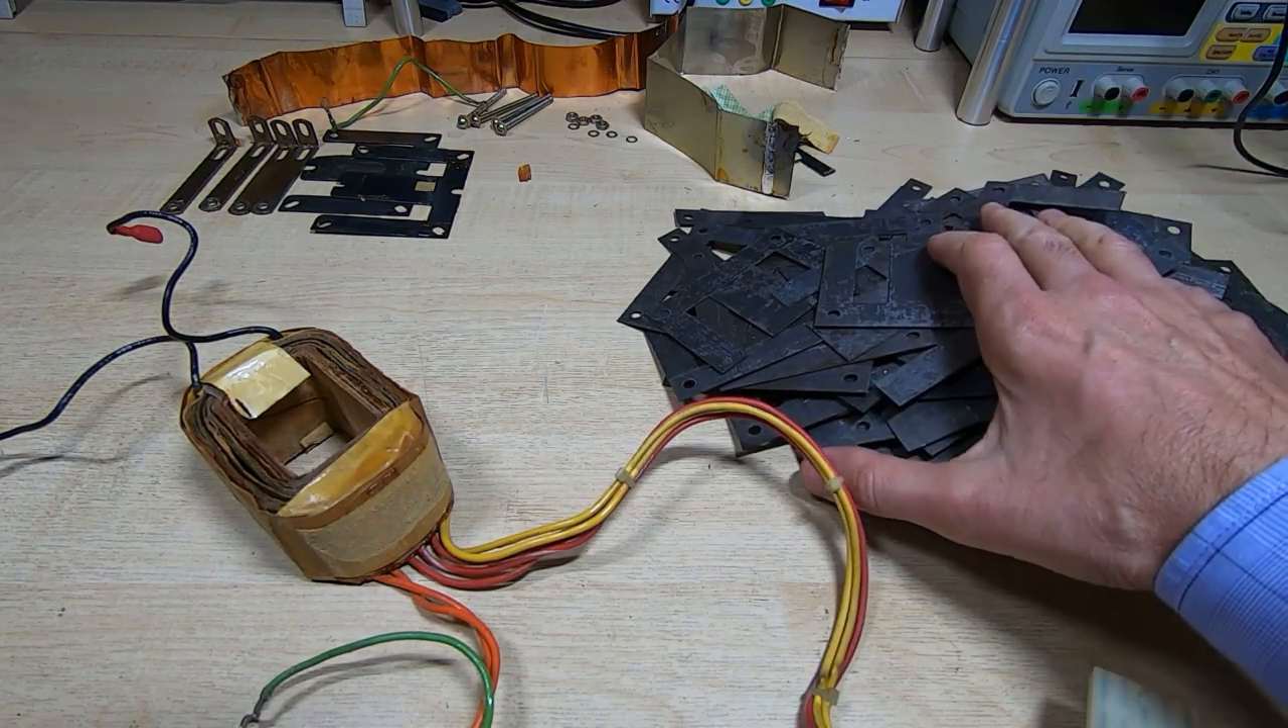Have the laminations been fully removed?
Yes.